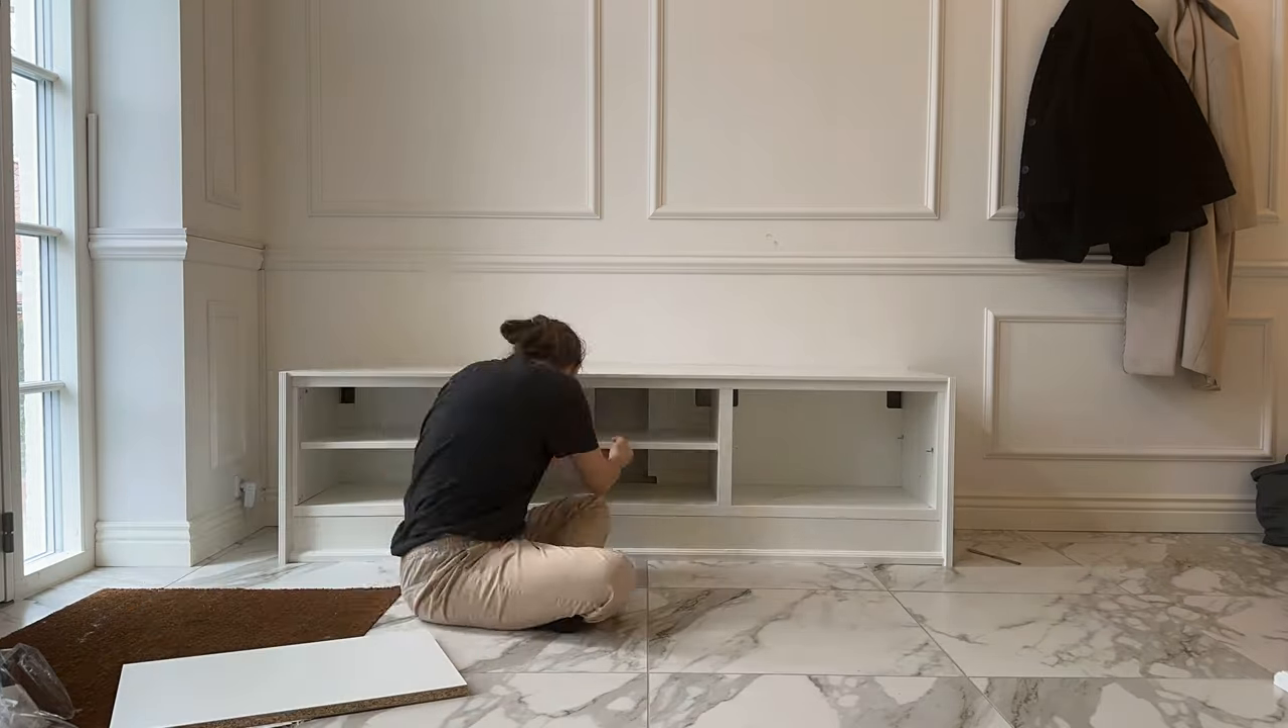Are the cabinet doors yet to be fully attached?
Yes.